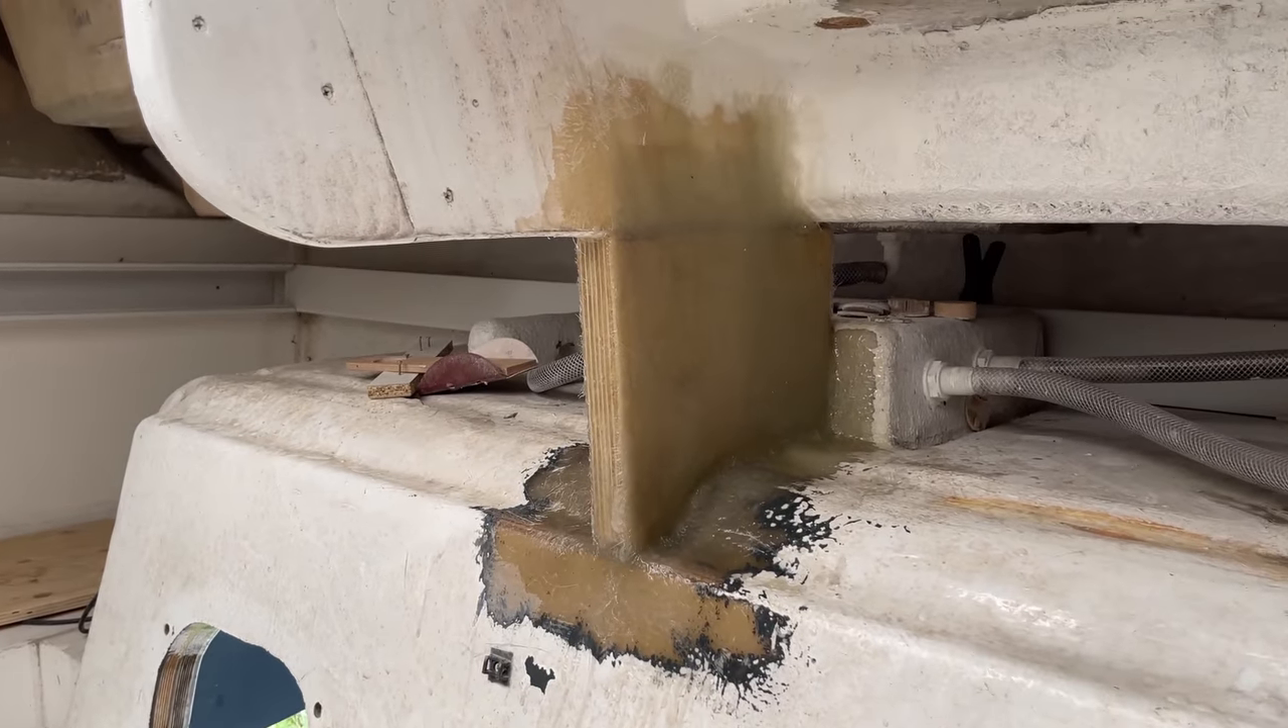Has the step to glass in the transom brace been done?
Yes.